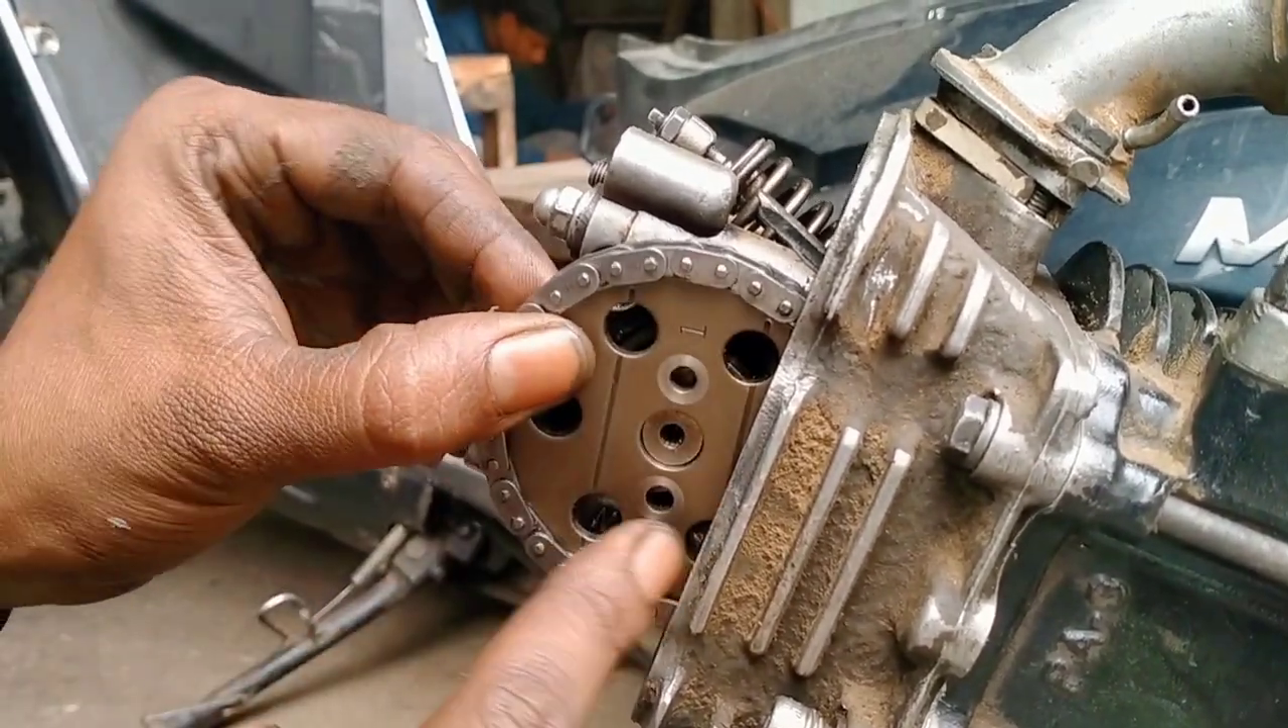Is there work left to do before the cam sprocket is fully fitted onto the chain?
No.